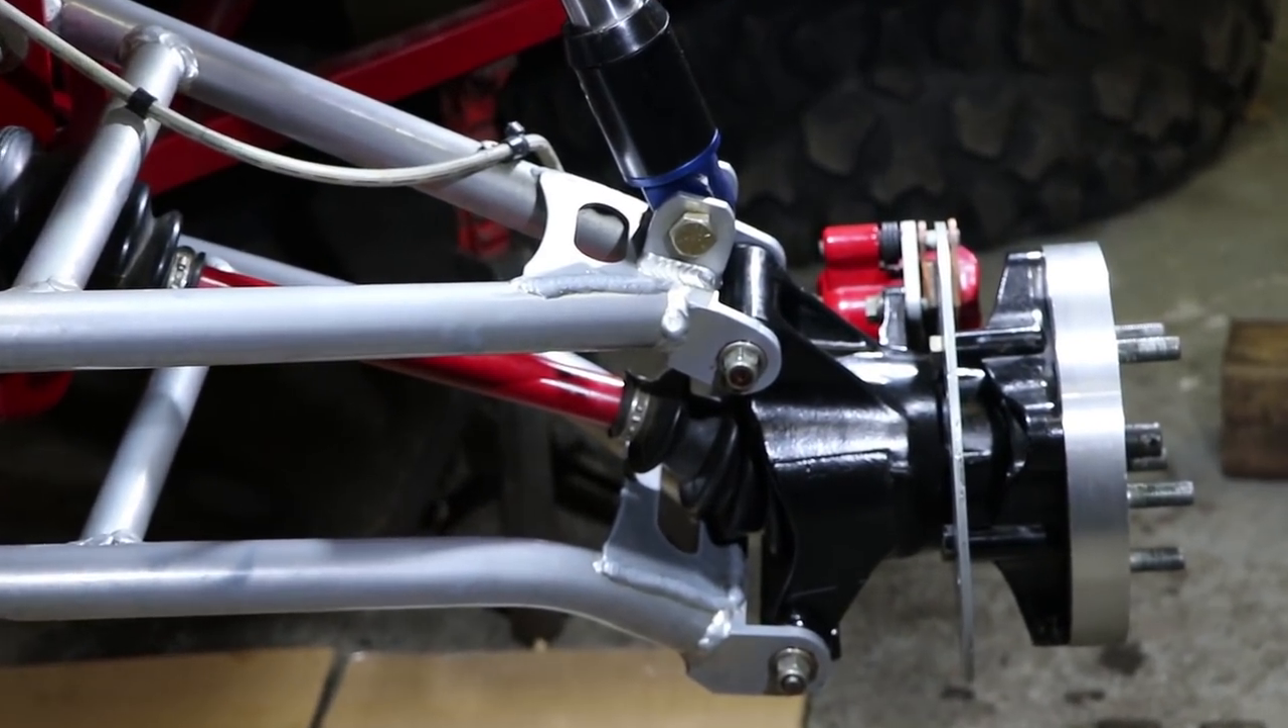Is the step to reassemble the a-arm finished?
Yes.